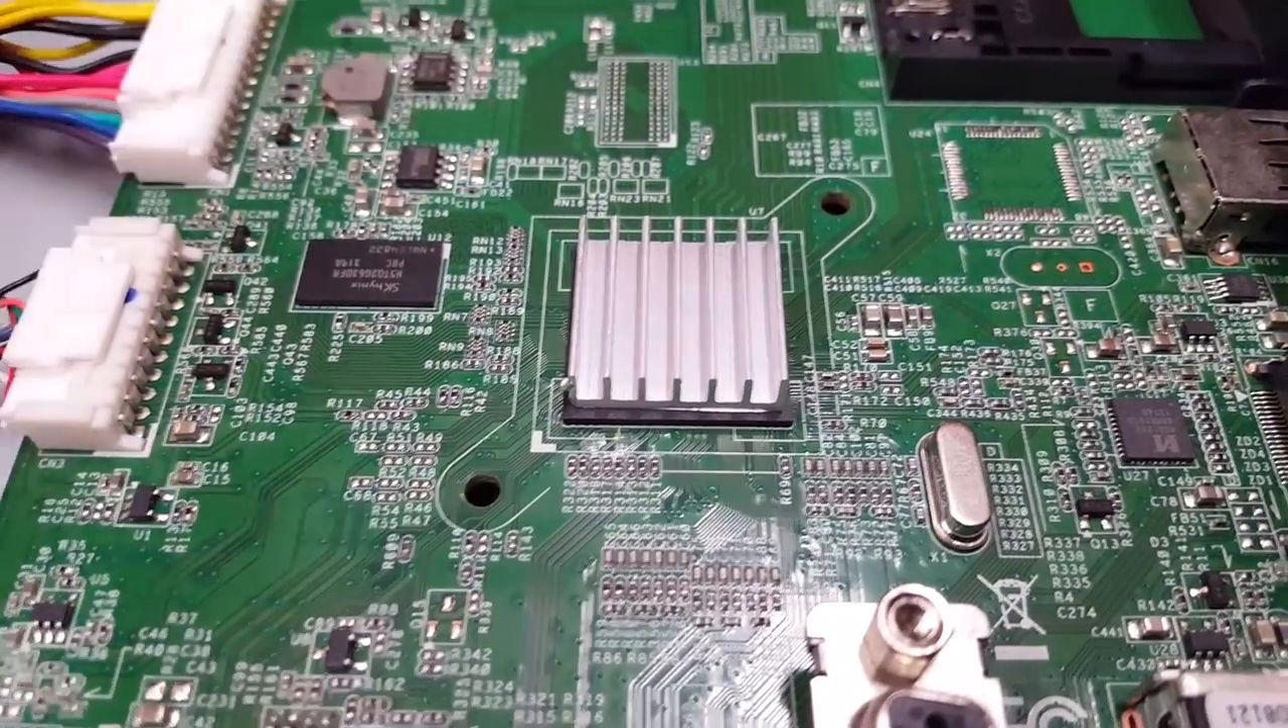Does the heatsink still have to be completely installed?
No.